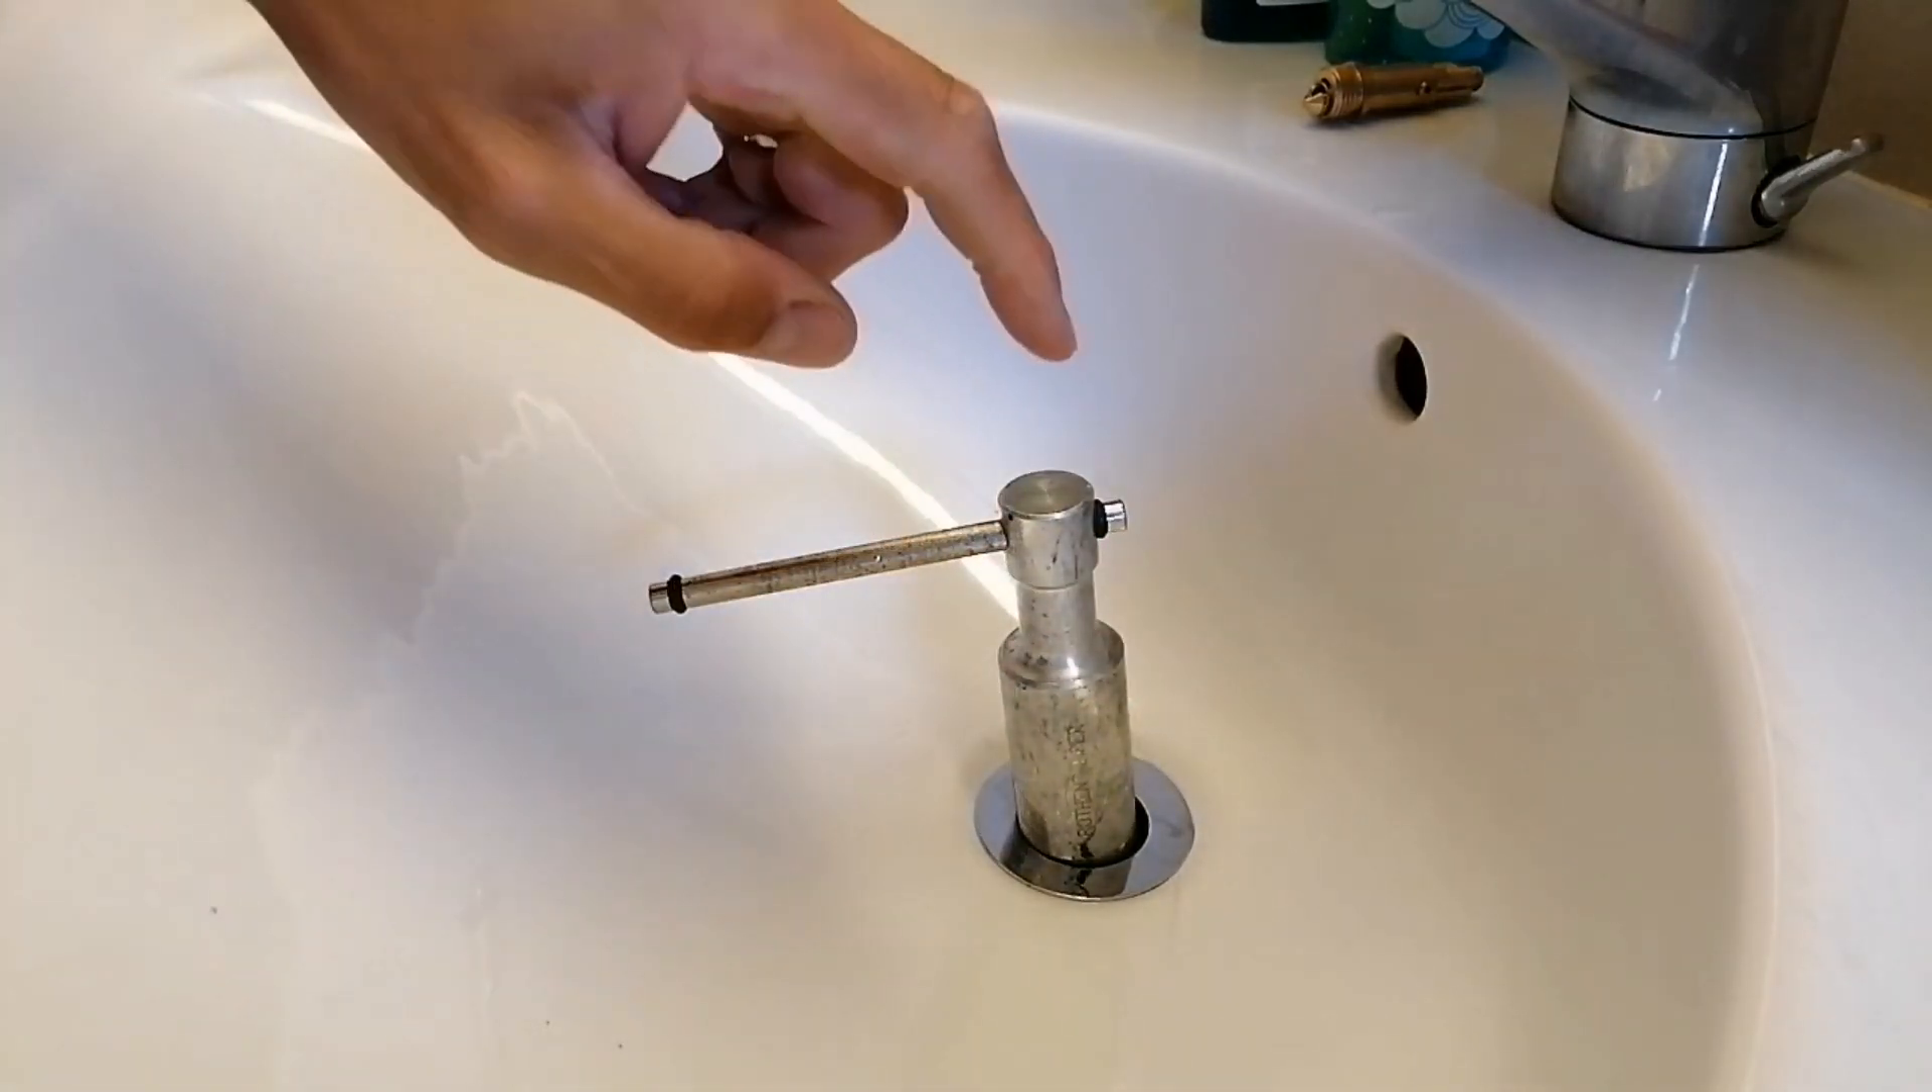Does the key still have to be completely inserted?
No.